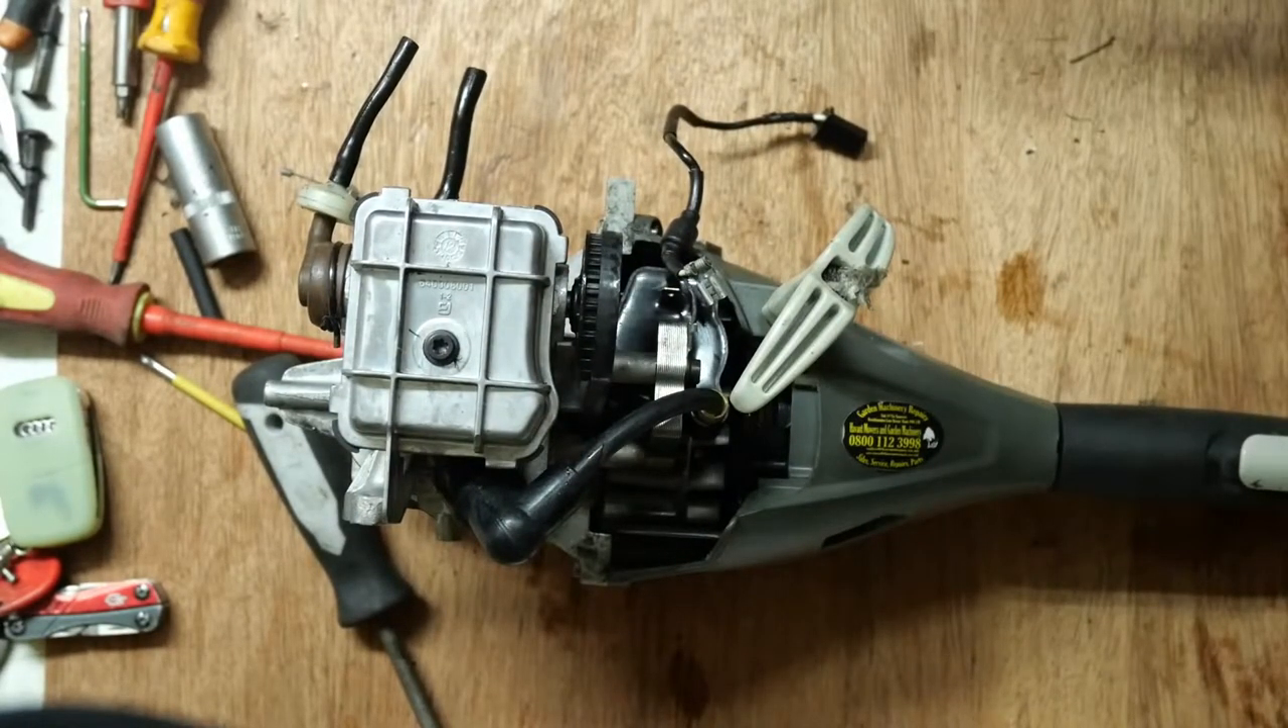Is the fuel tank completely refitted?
No.